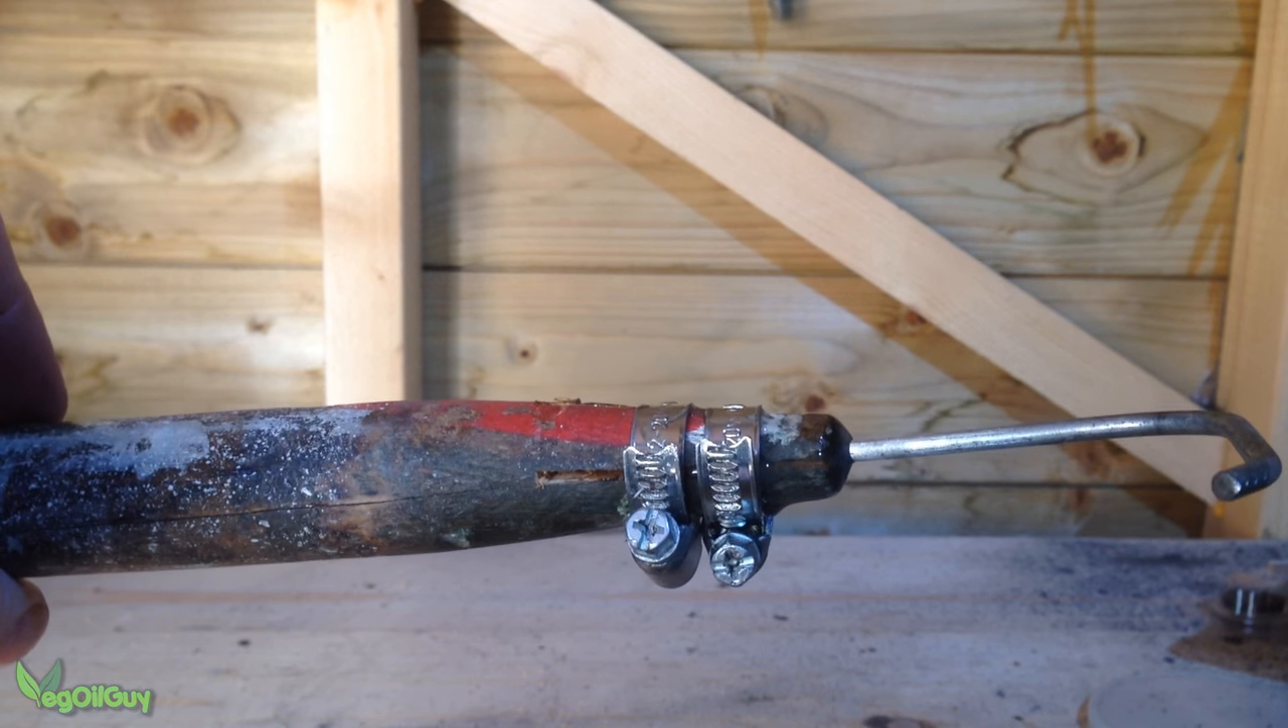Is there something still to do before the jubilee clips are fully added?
No.